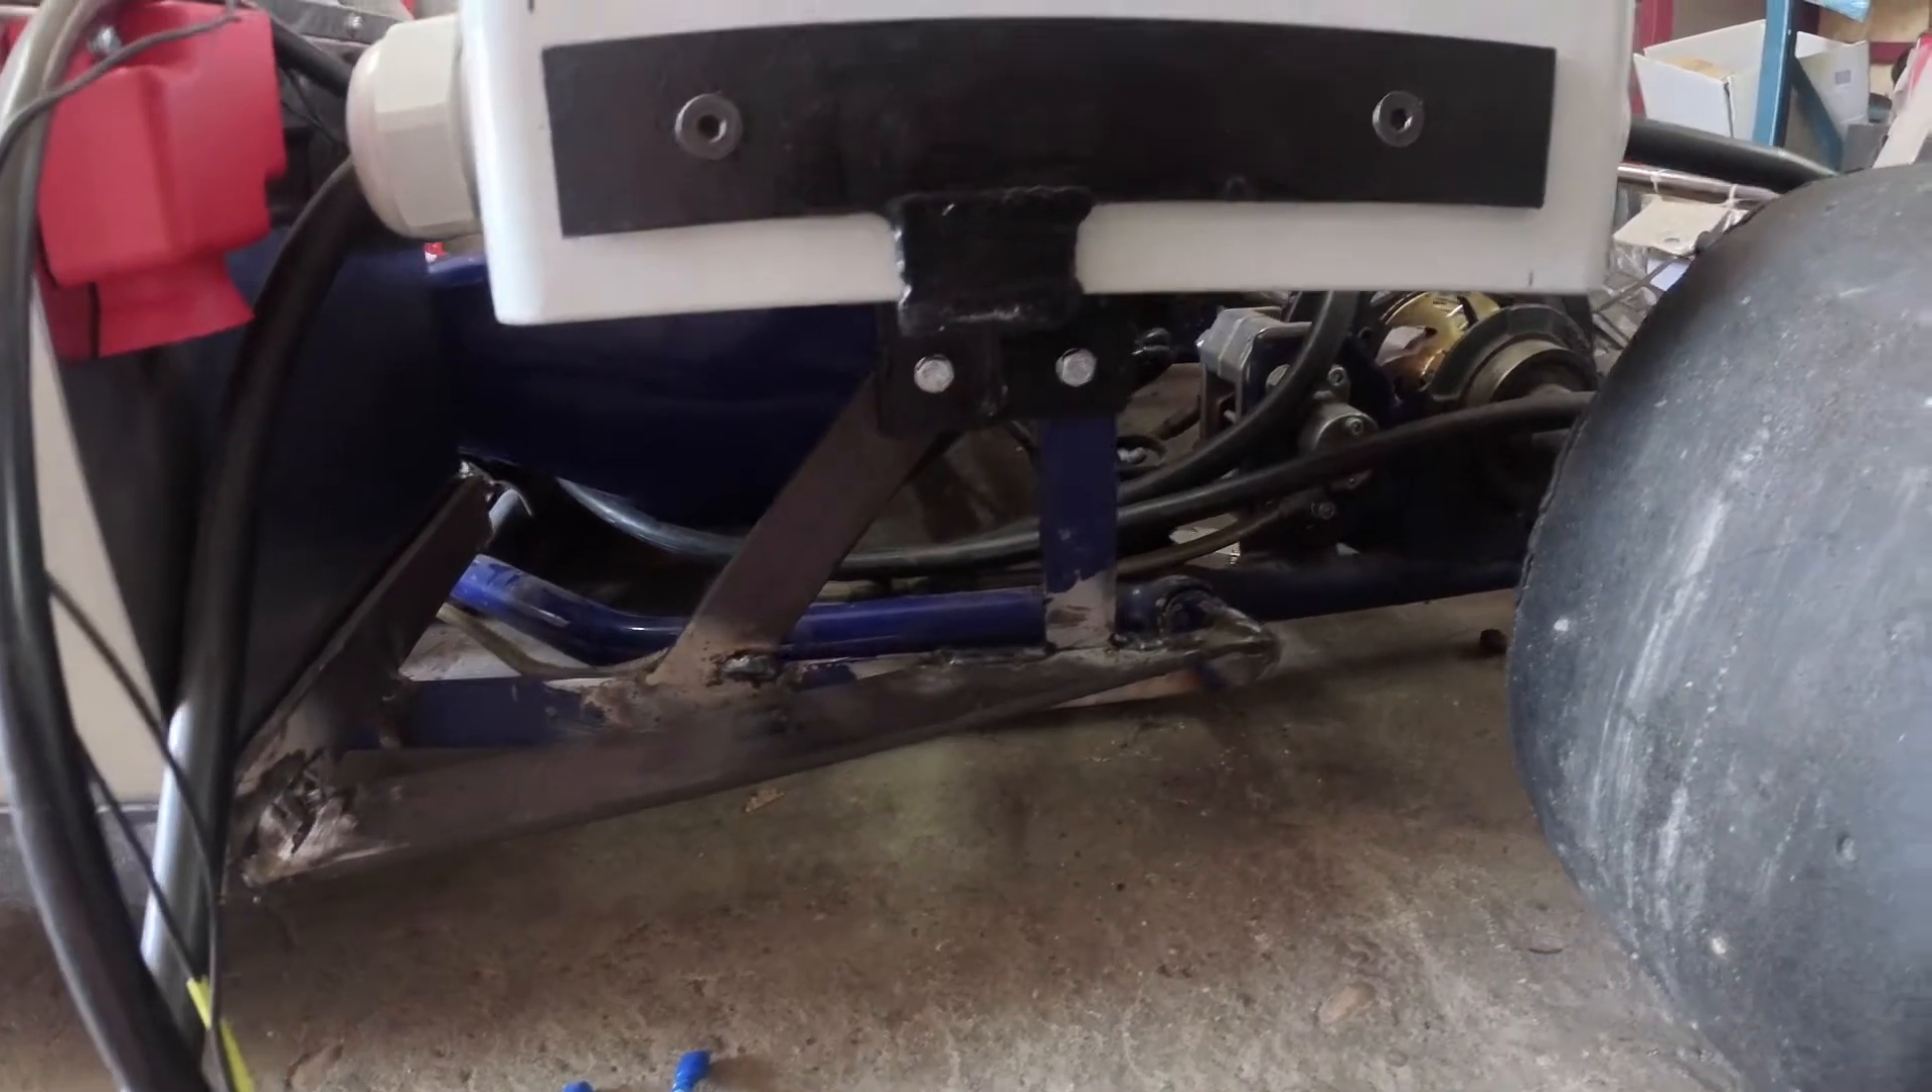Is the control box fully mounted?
Yes.